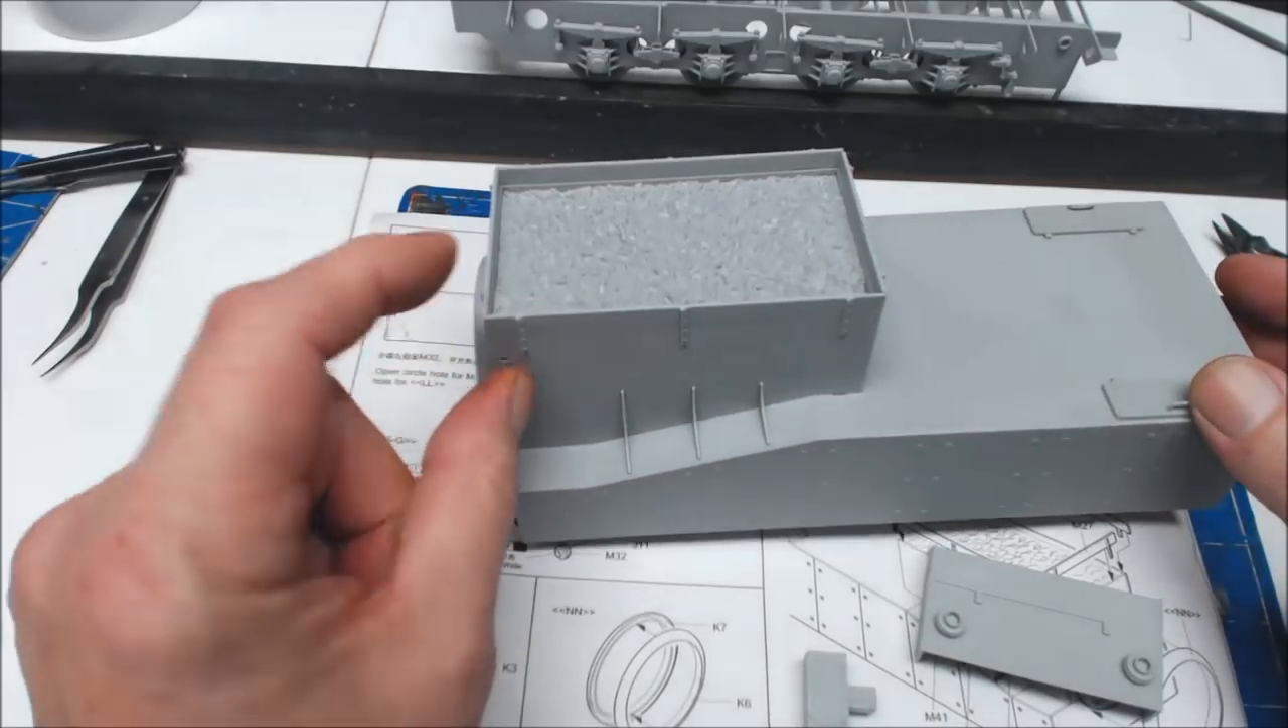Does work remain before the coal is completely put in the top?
No.